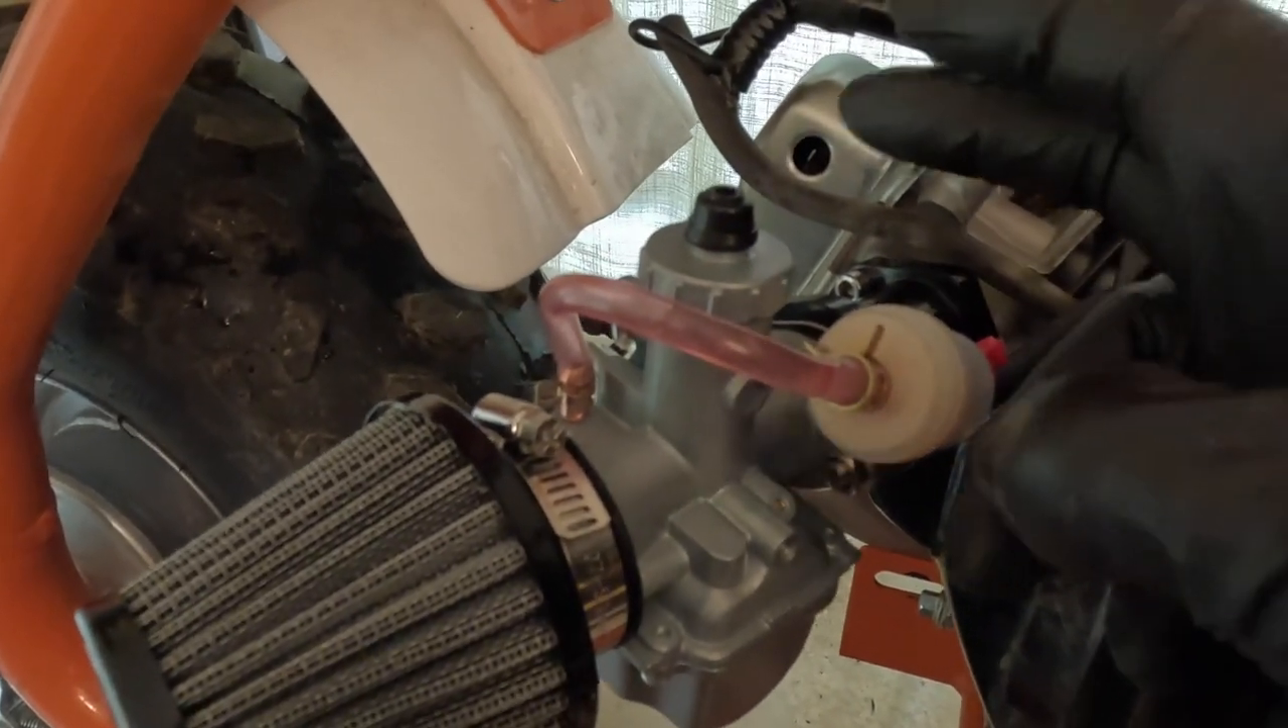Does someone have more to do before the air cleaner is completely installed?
No.